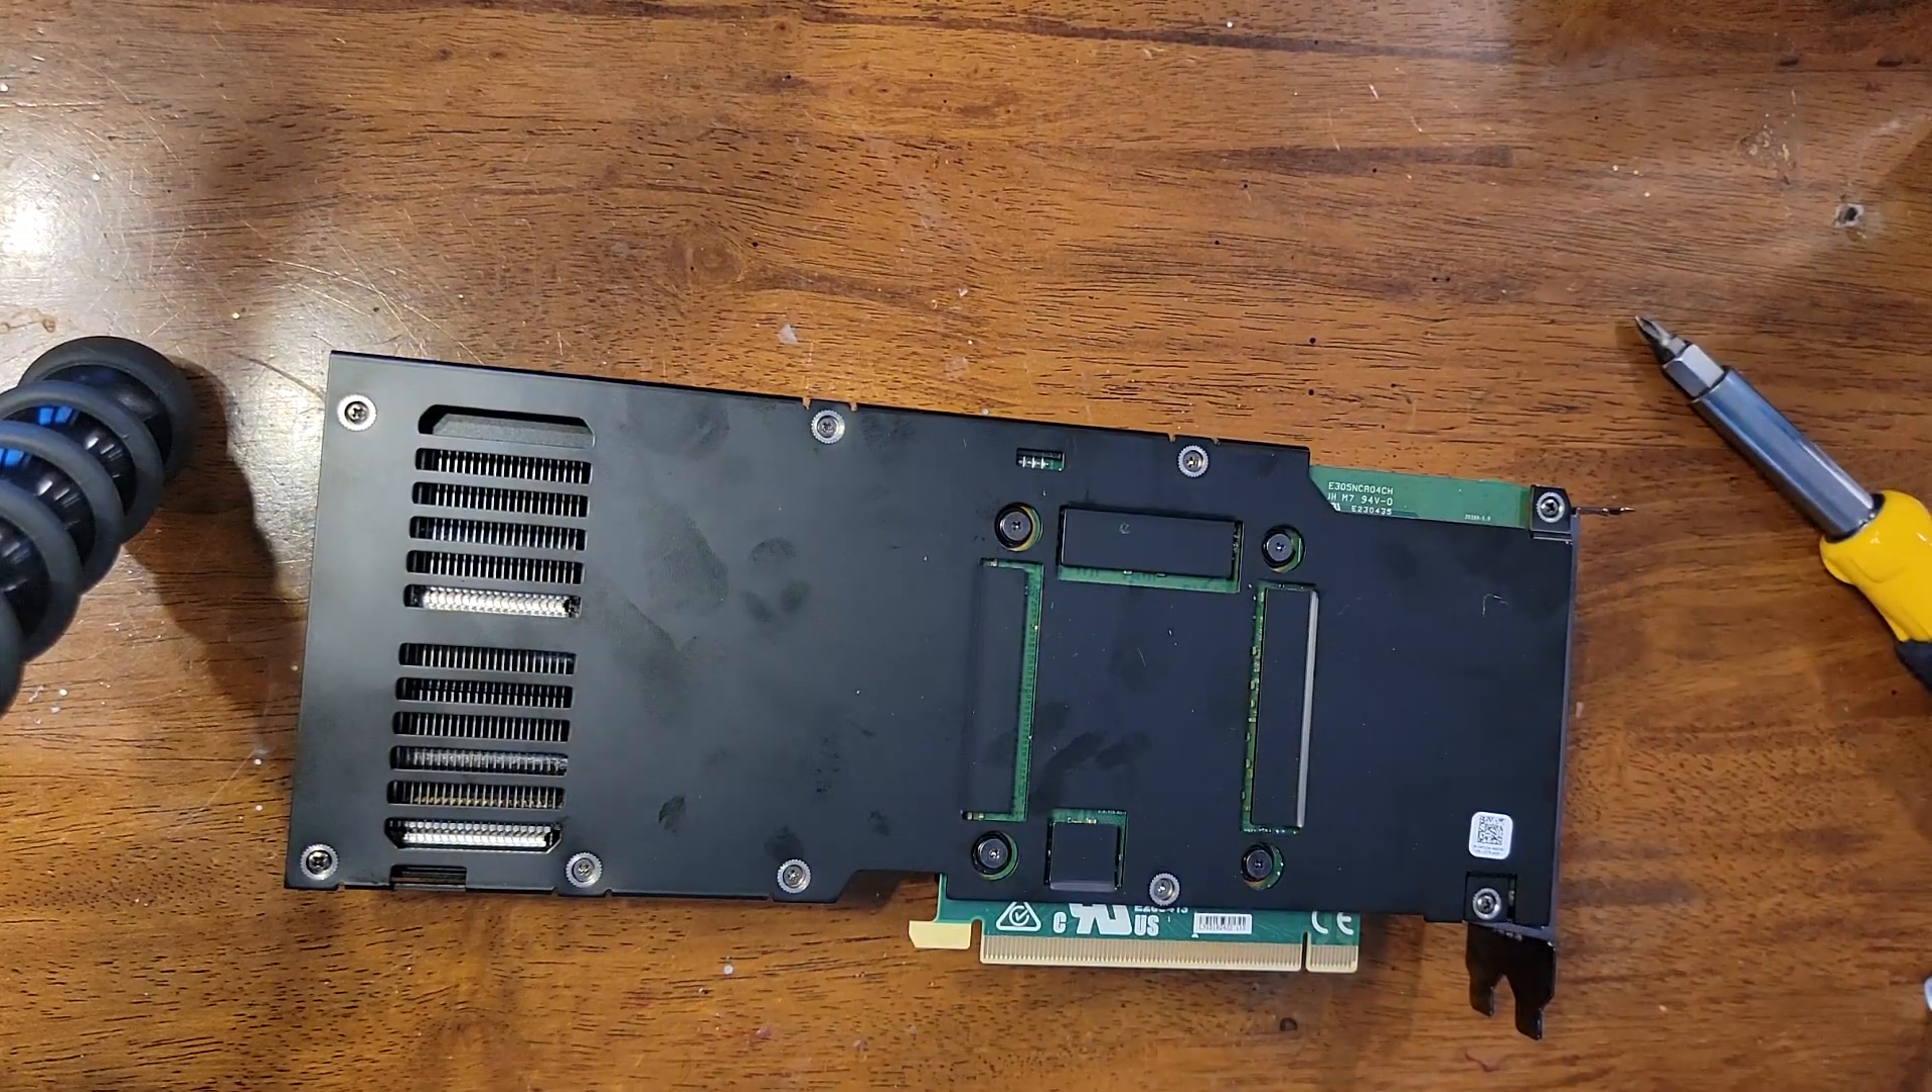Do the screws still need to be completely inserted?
No.